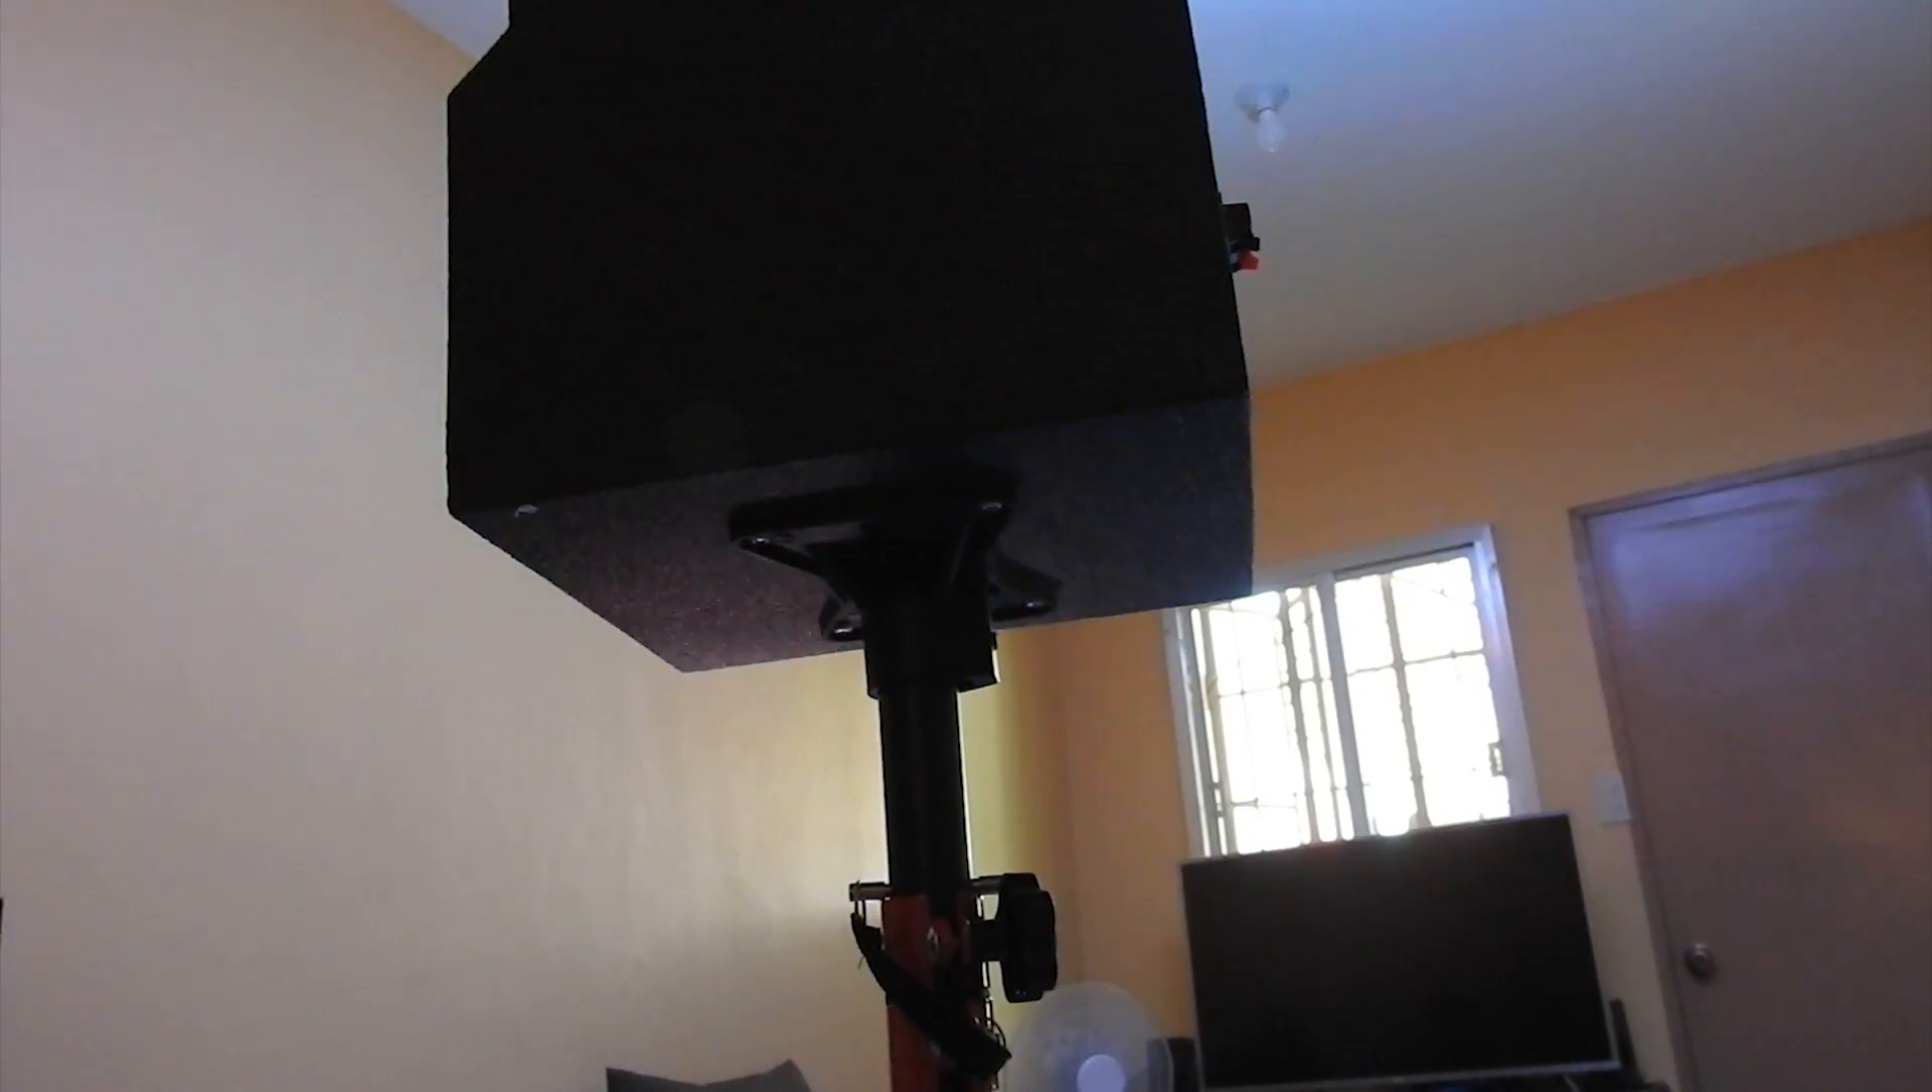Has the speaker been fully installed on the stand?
Yes.